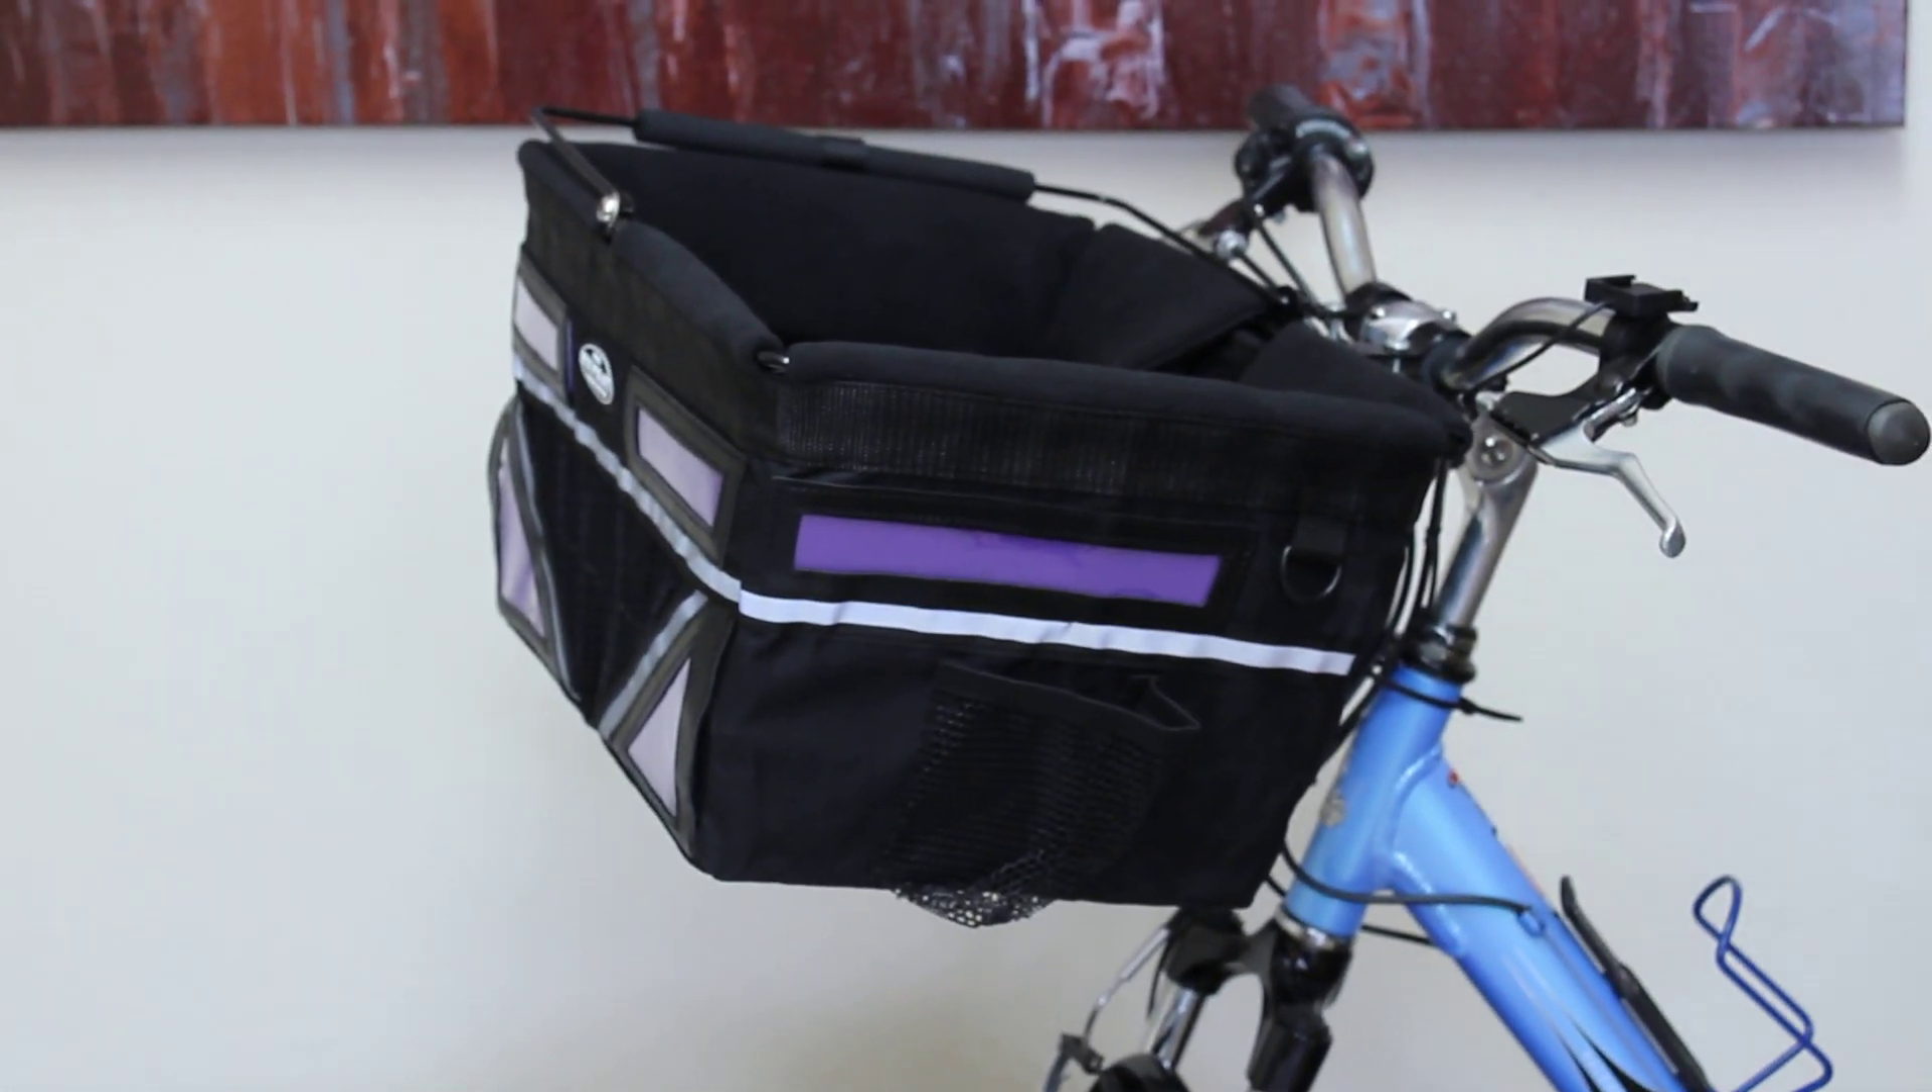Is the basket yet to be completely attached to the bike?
No.